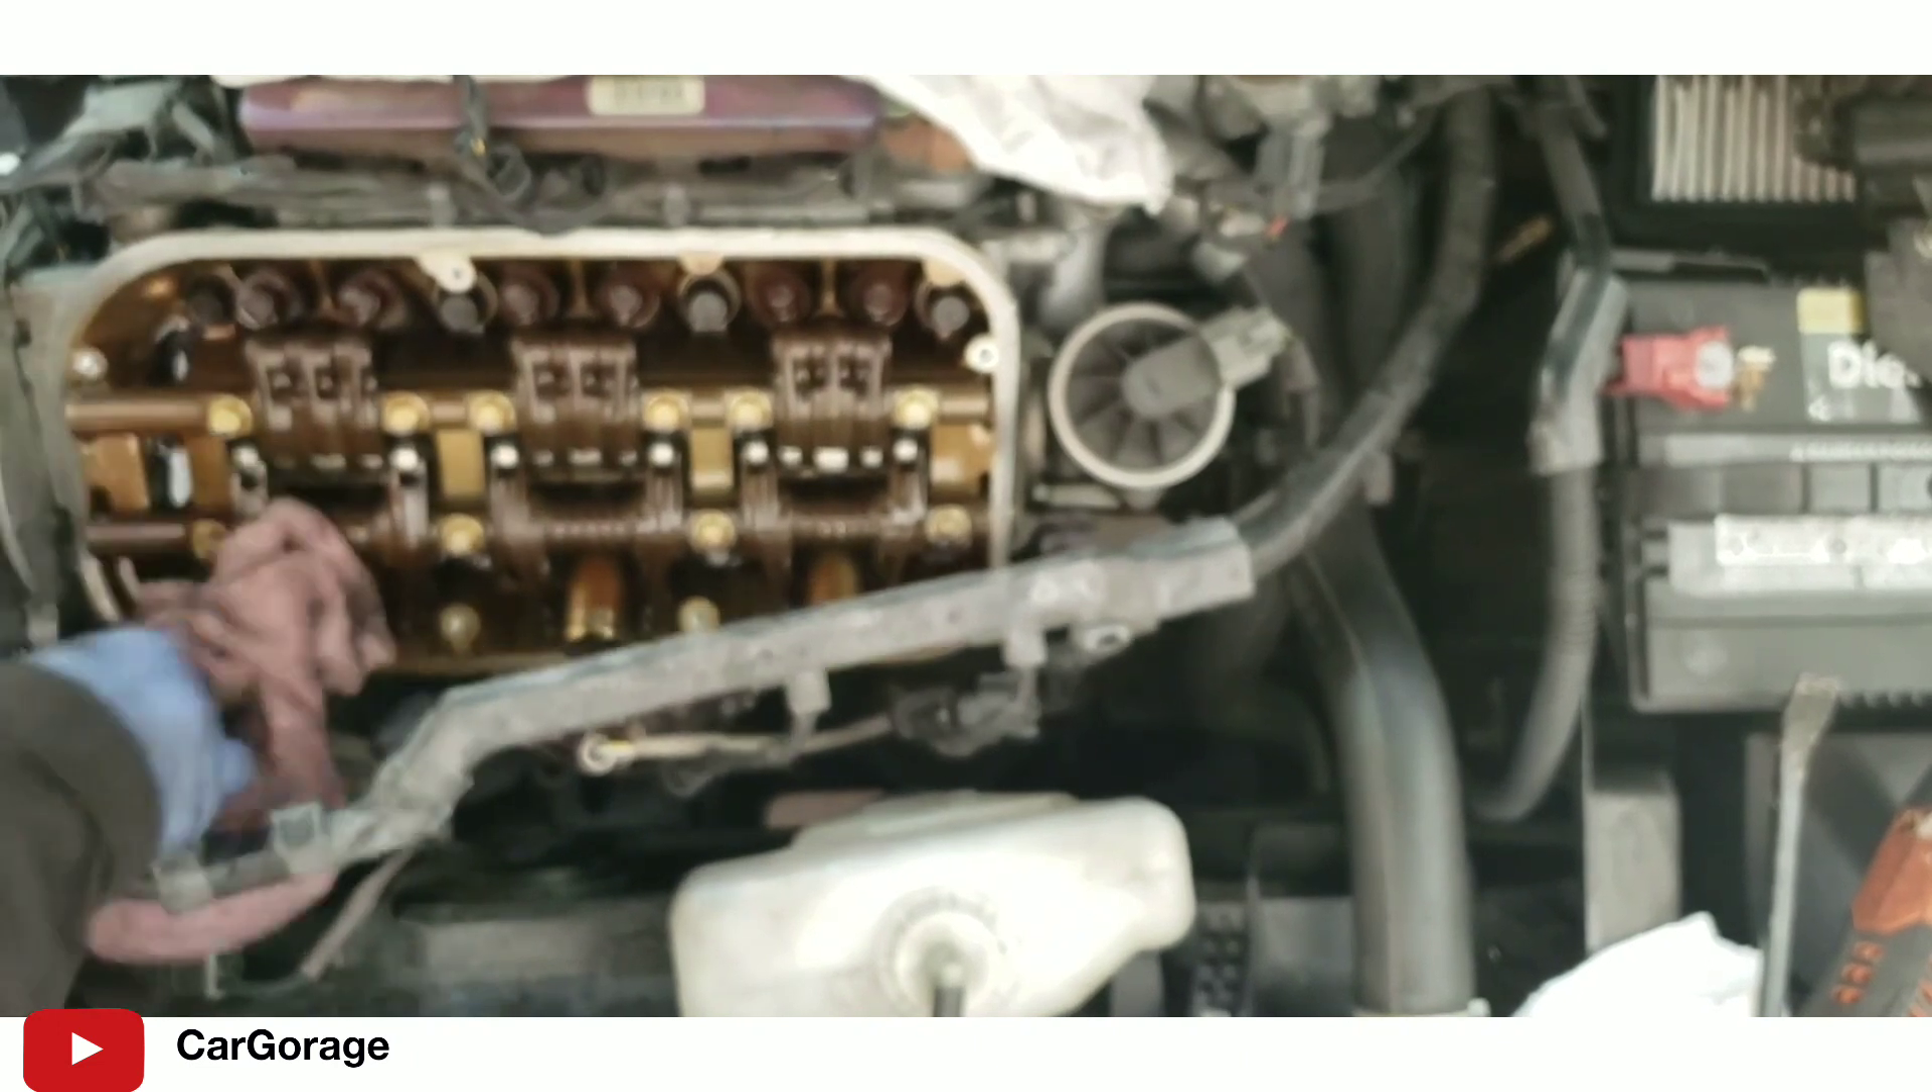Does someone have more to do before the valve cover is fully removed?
No.